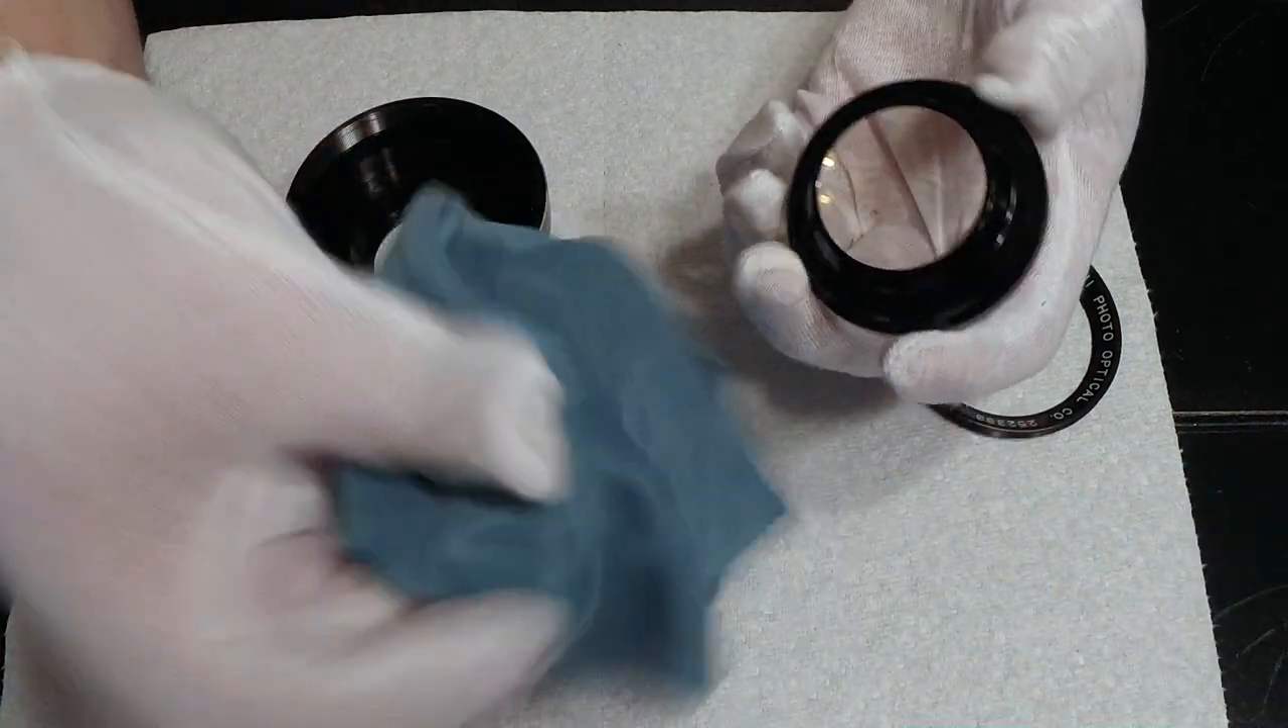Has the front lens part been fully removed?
Yes.